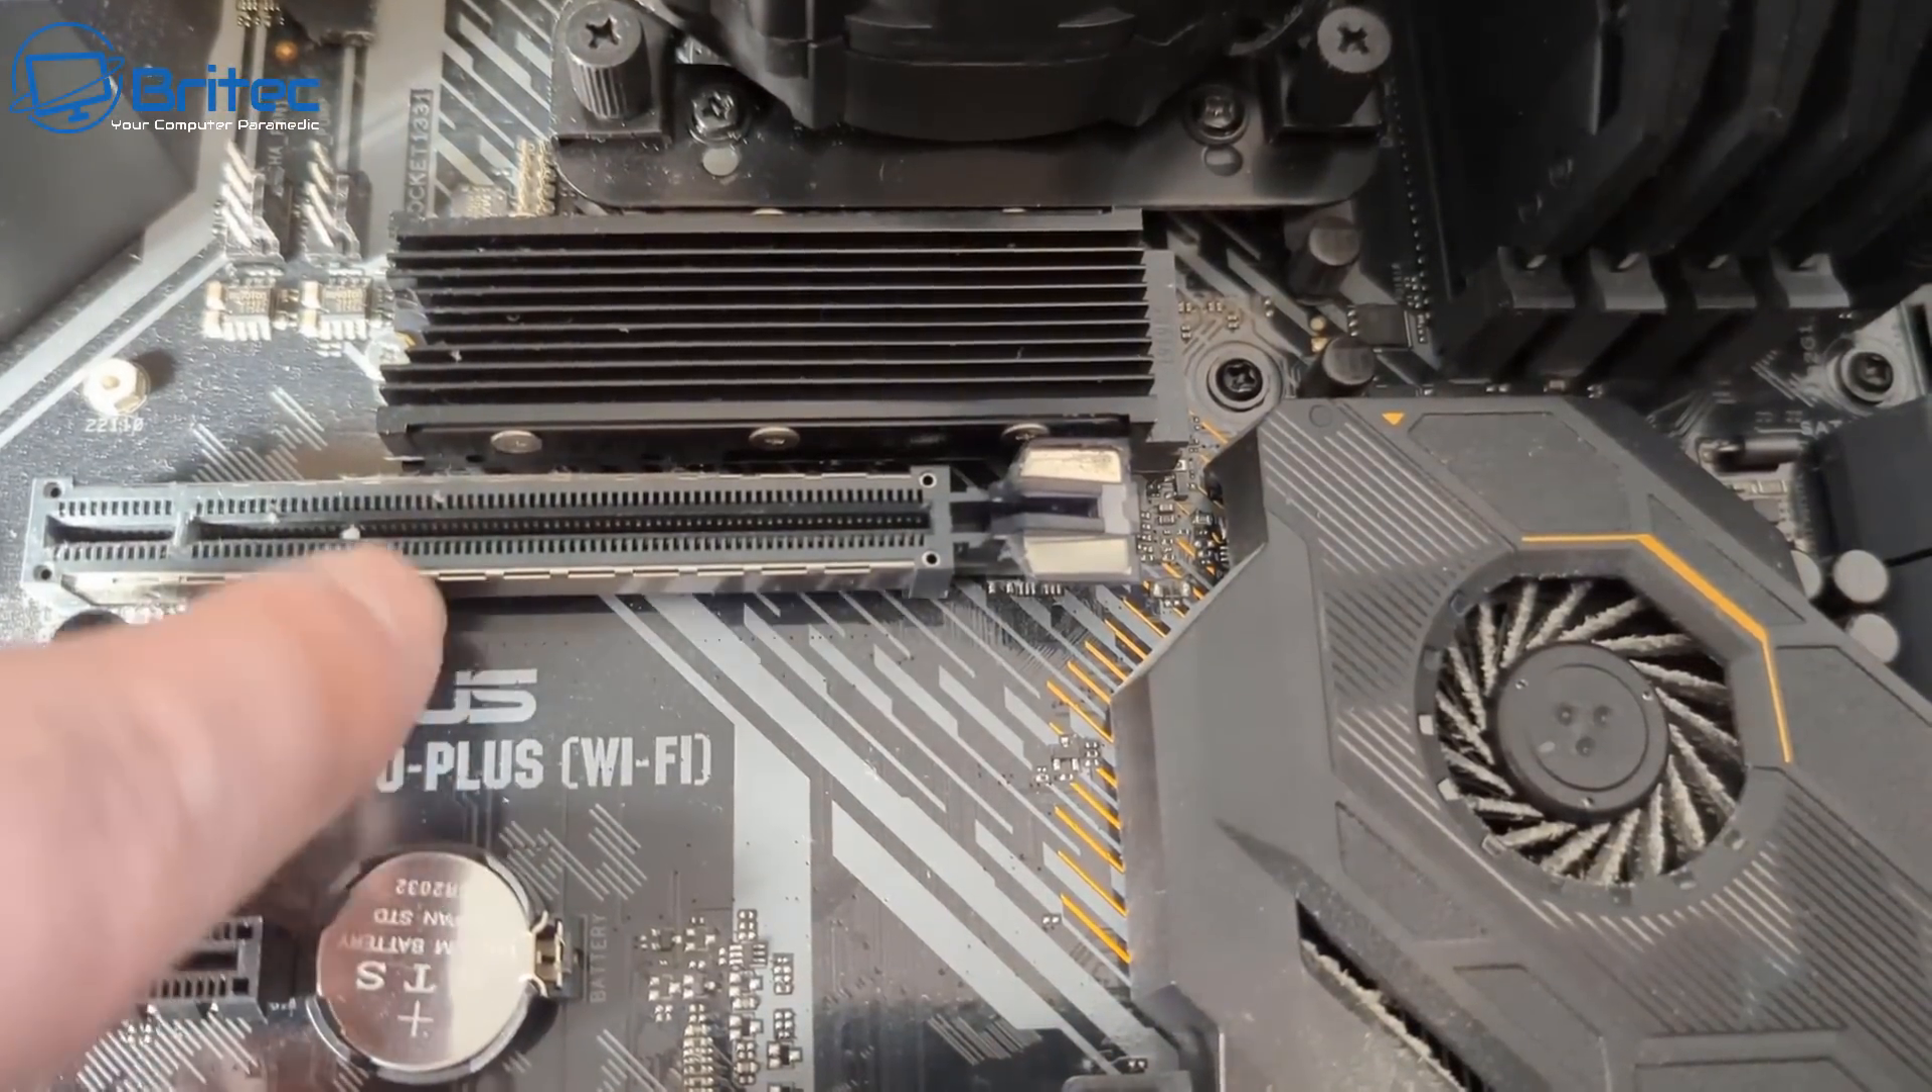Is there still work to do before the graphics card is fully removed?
No.